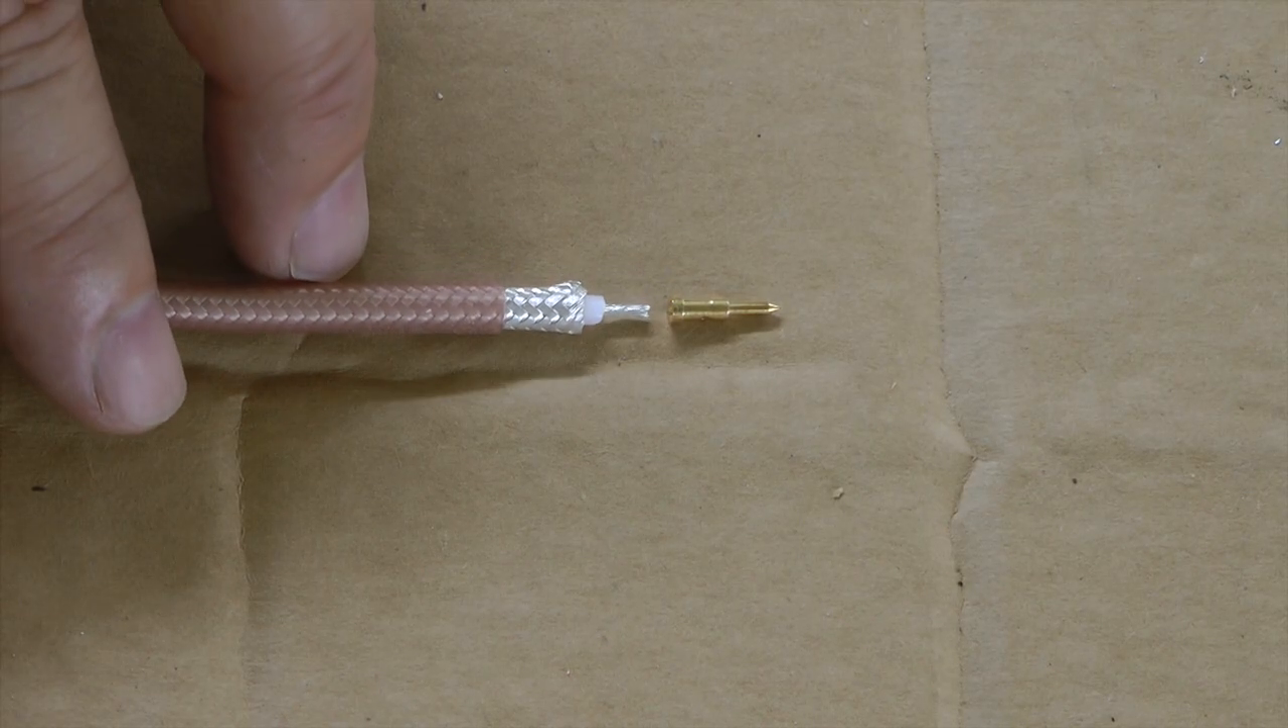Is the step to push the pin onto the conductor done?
No.